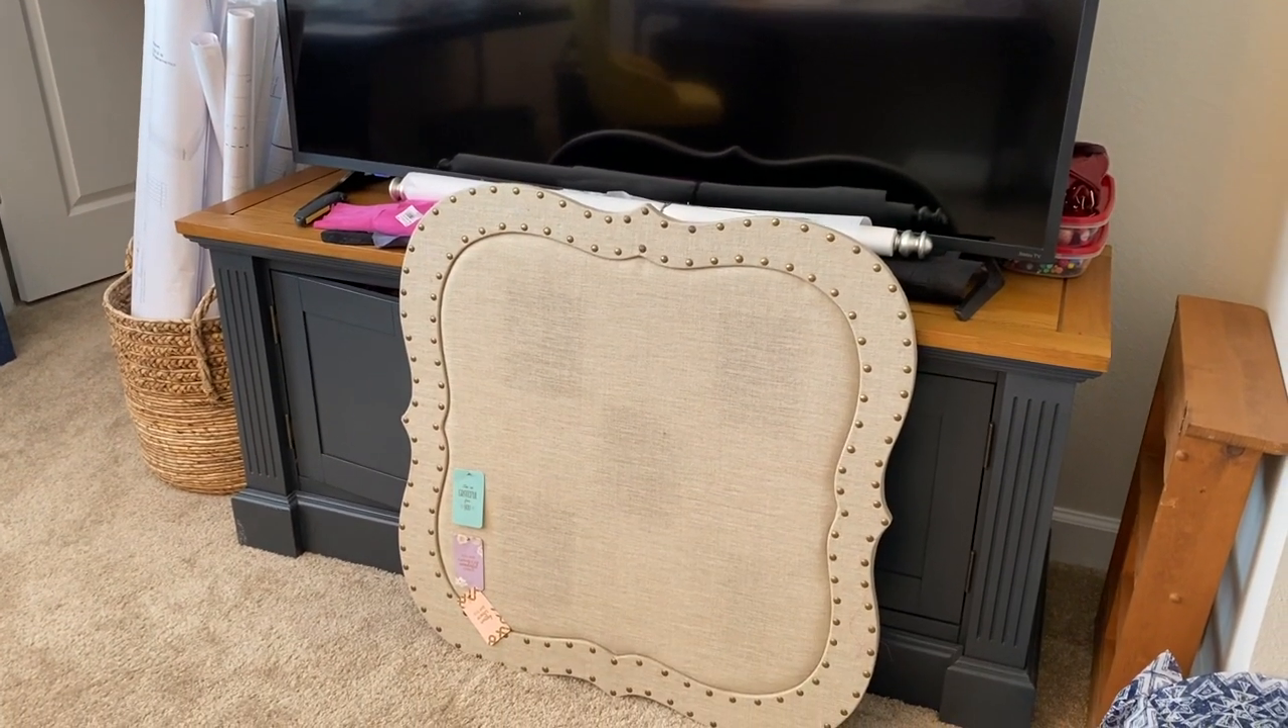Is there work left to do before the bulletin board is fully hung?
Yes.